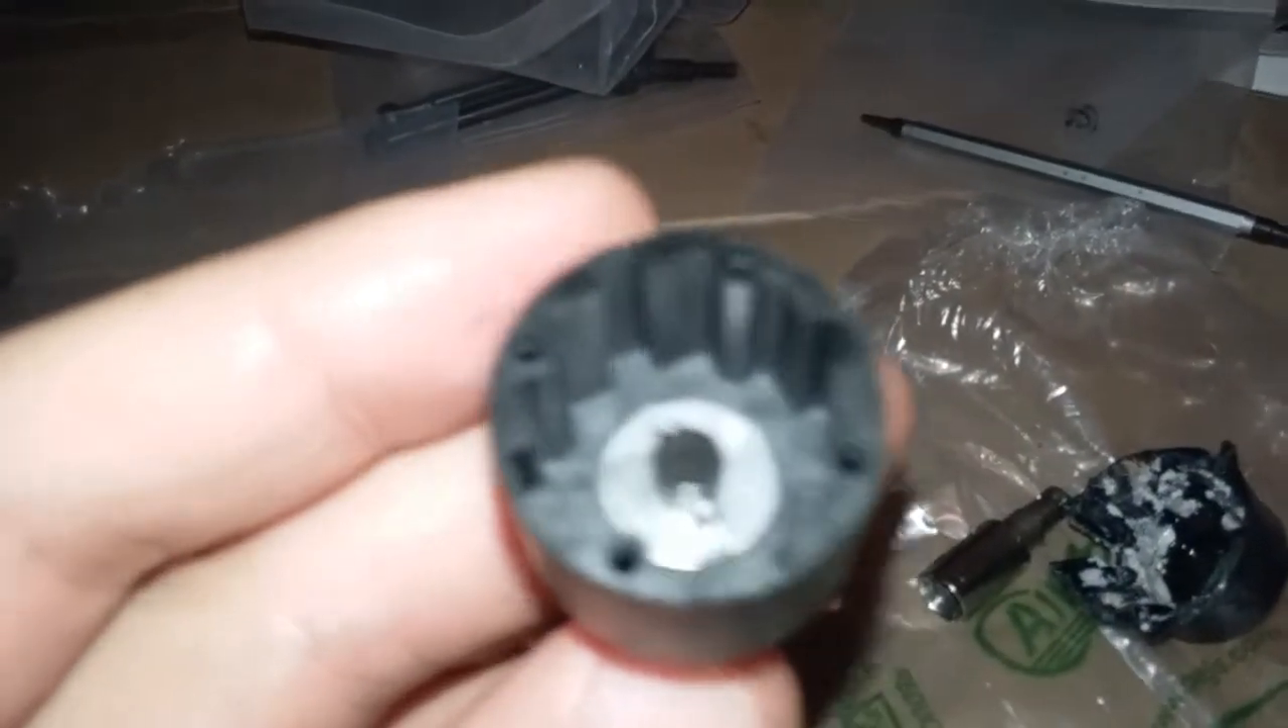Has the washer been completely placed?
Yes.